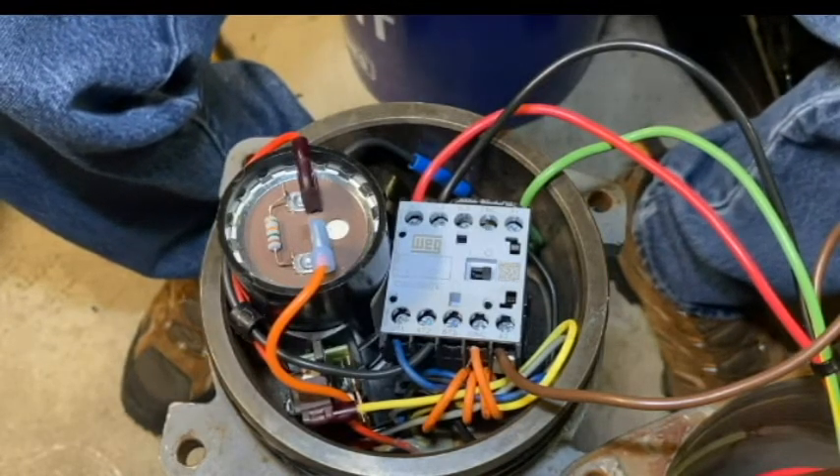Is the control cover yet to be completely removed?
No.